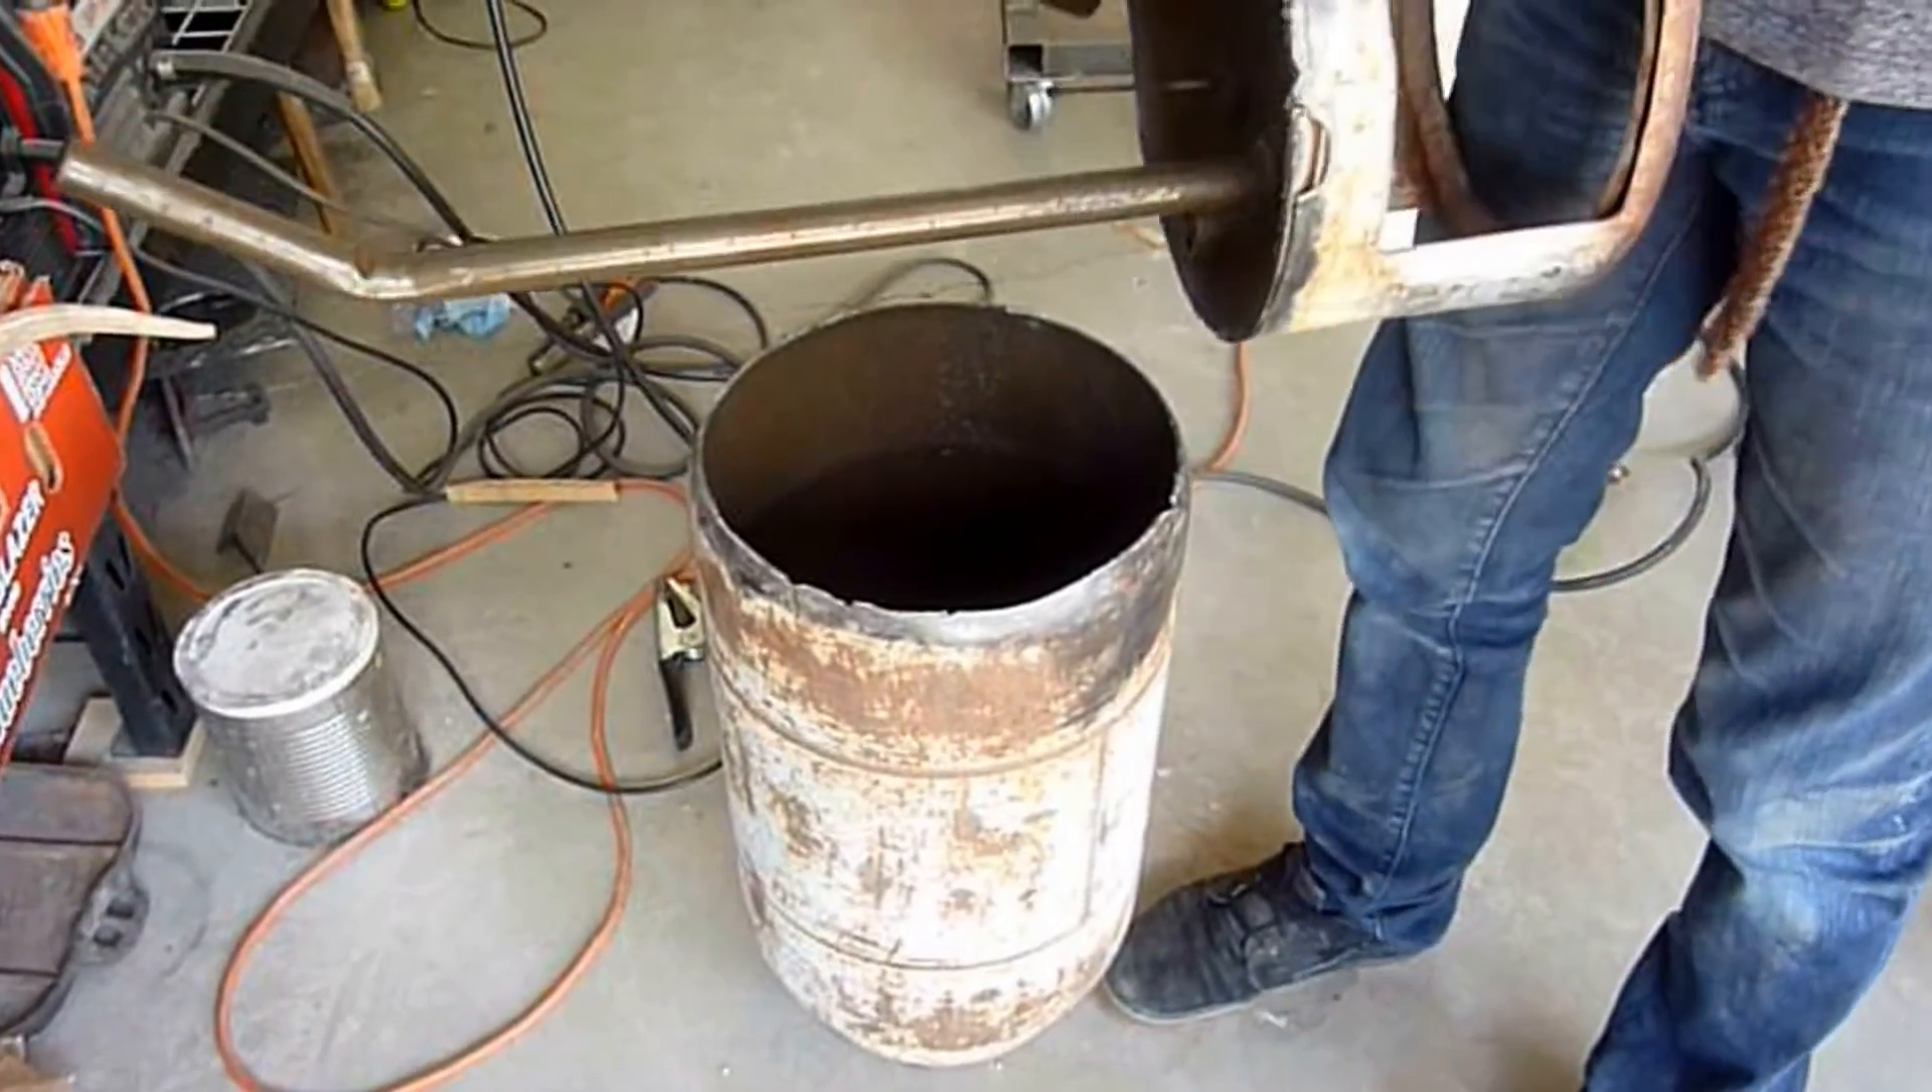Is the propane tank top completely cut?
Yes.